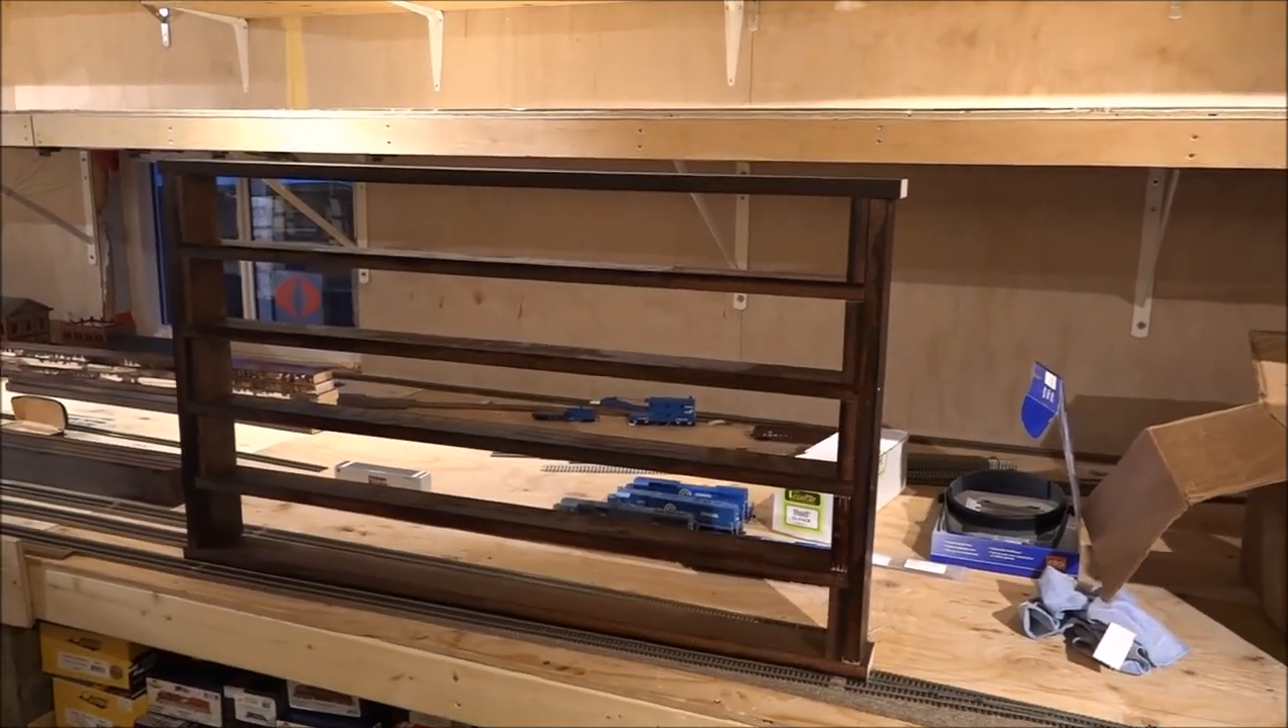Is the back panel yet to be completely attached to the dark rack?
Yes.